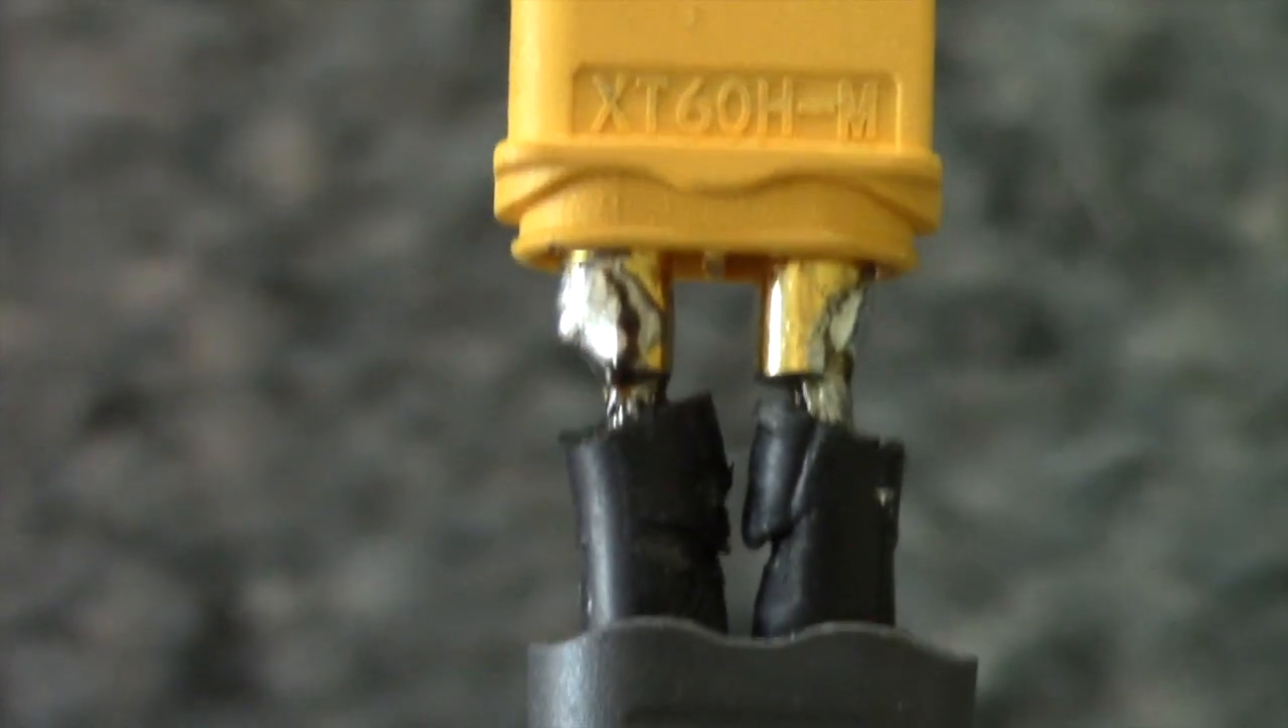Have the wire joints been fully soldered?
Yes.